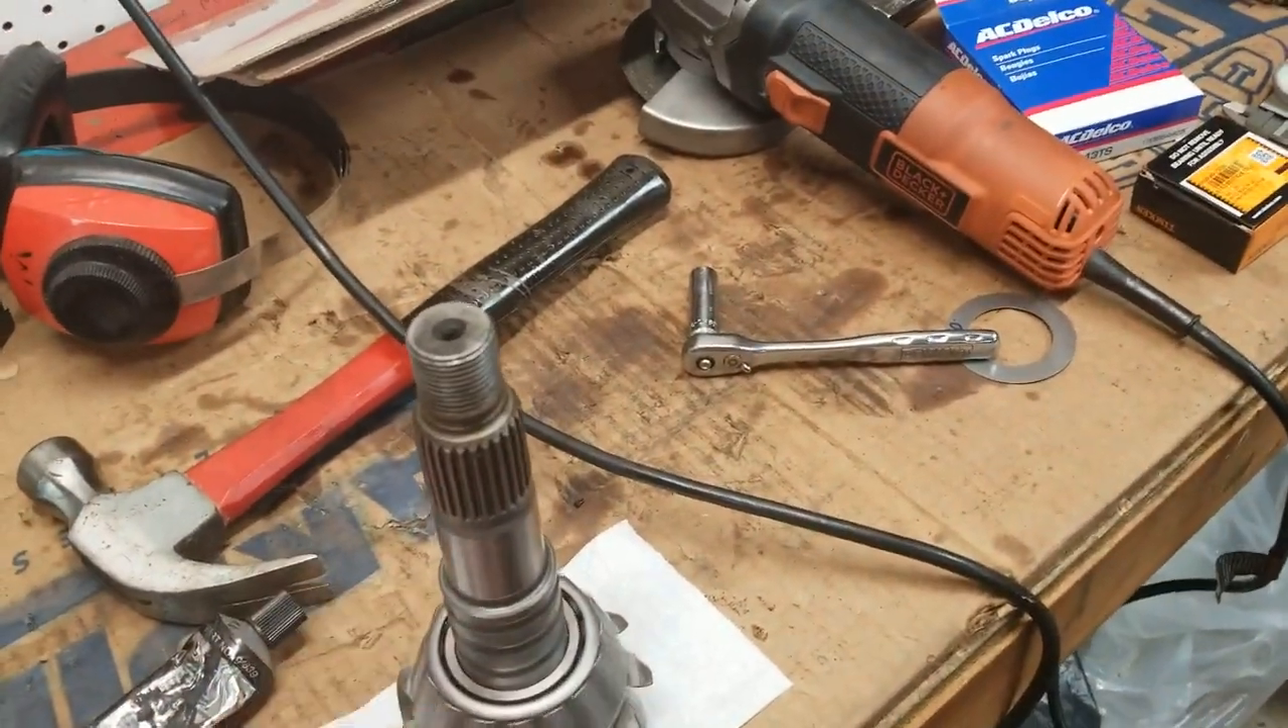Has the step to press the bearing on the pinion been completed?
Yes.